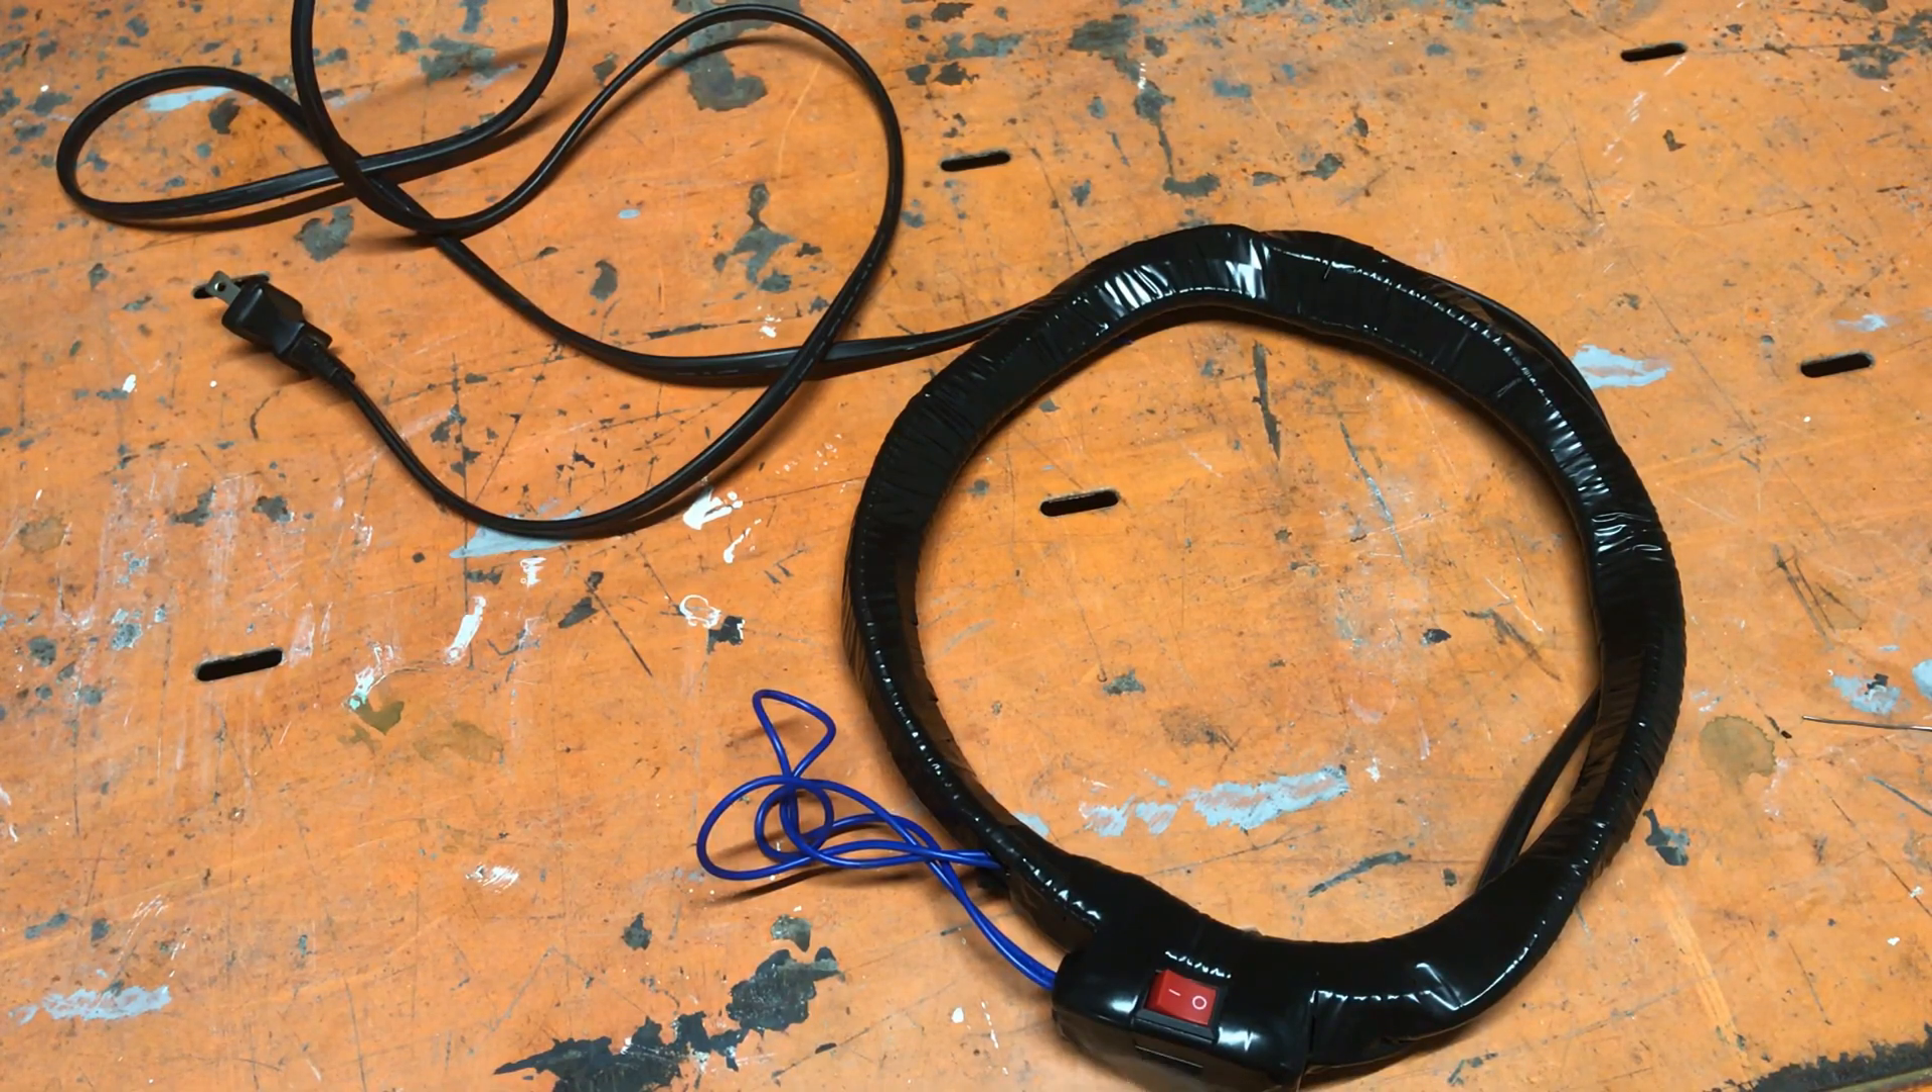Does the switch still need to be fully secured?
No.